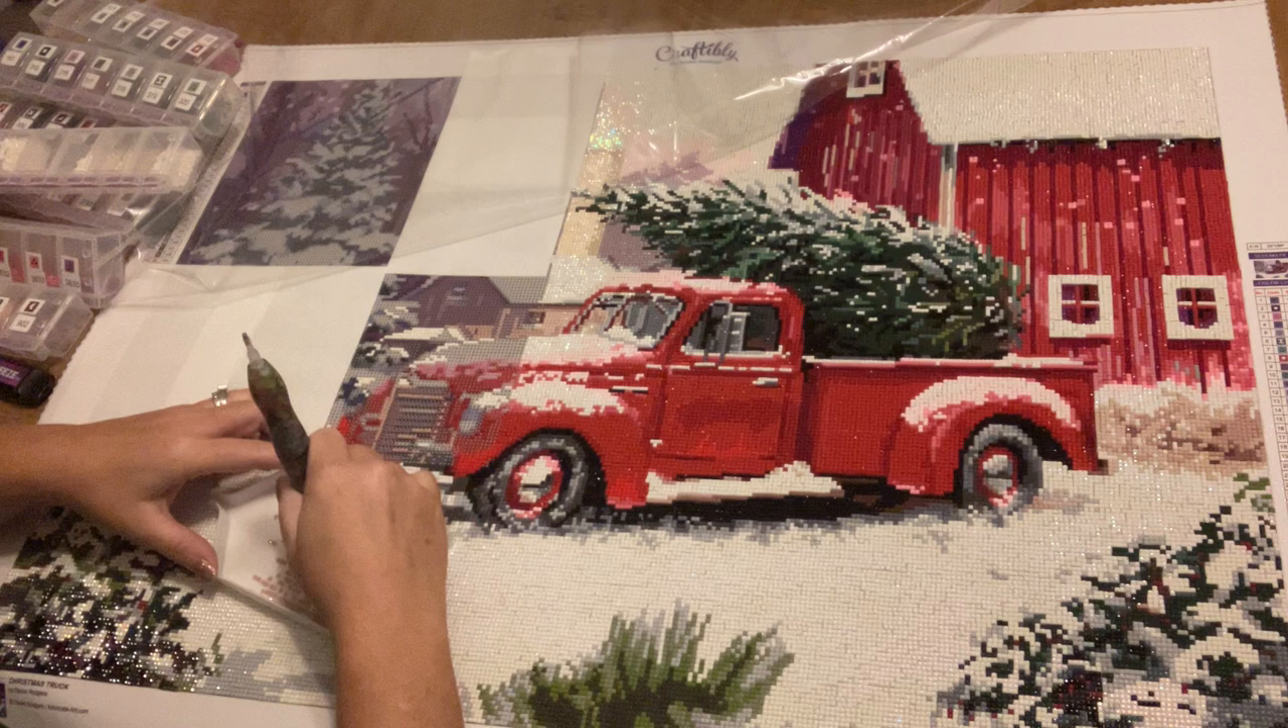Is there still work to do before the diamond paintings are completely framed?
Yes.